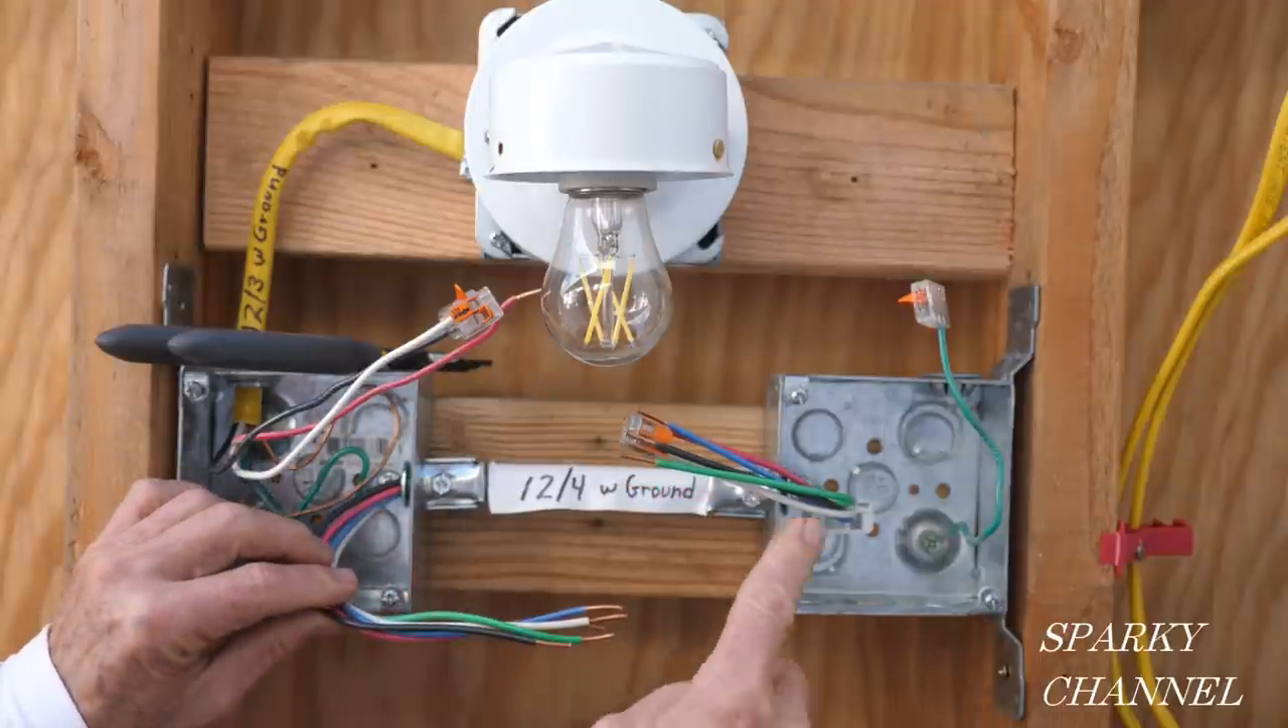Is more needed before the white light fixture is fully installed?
No.